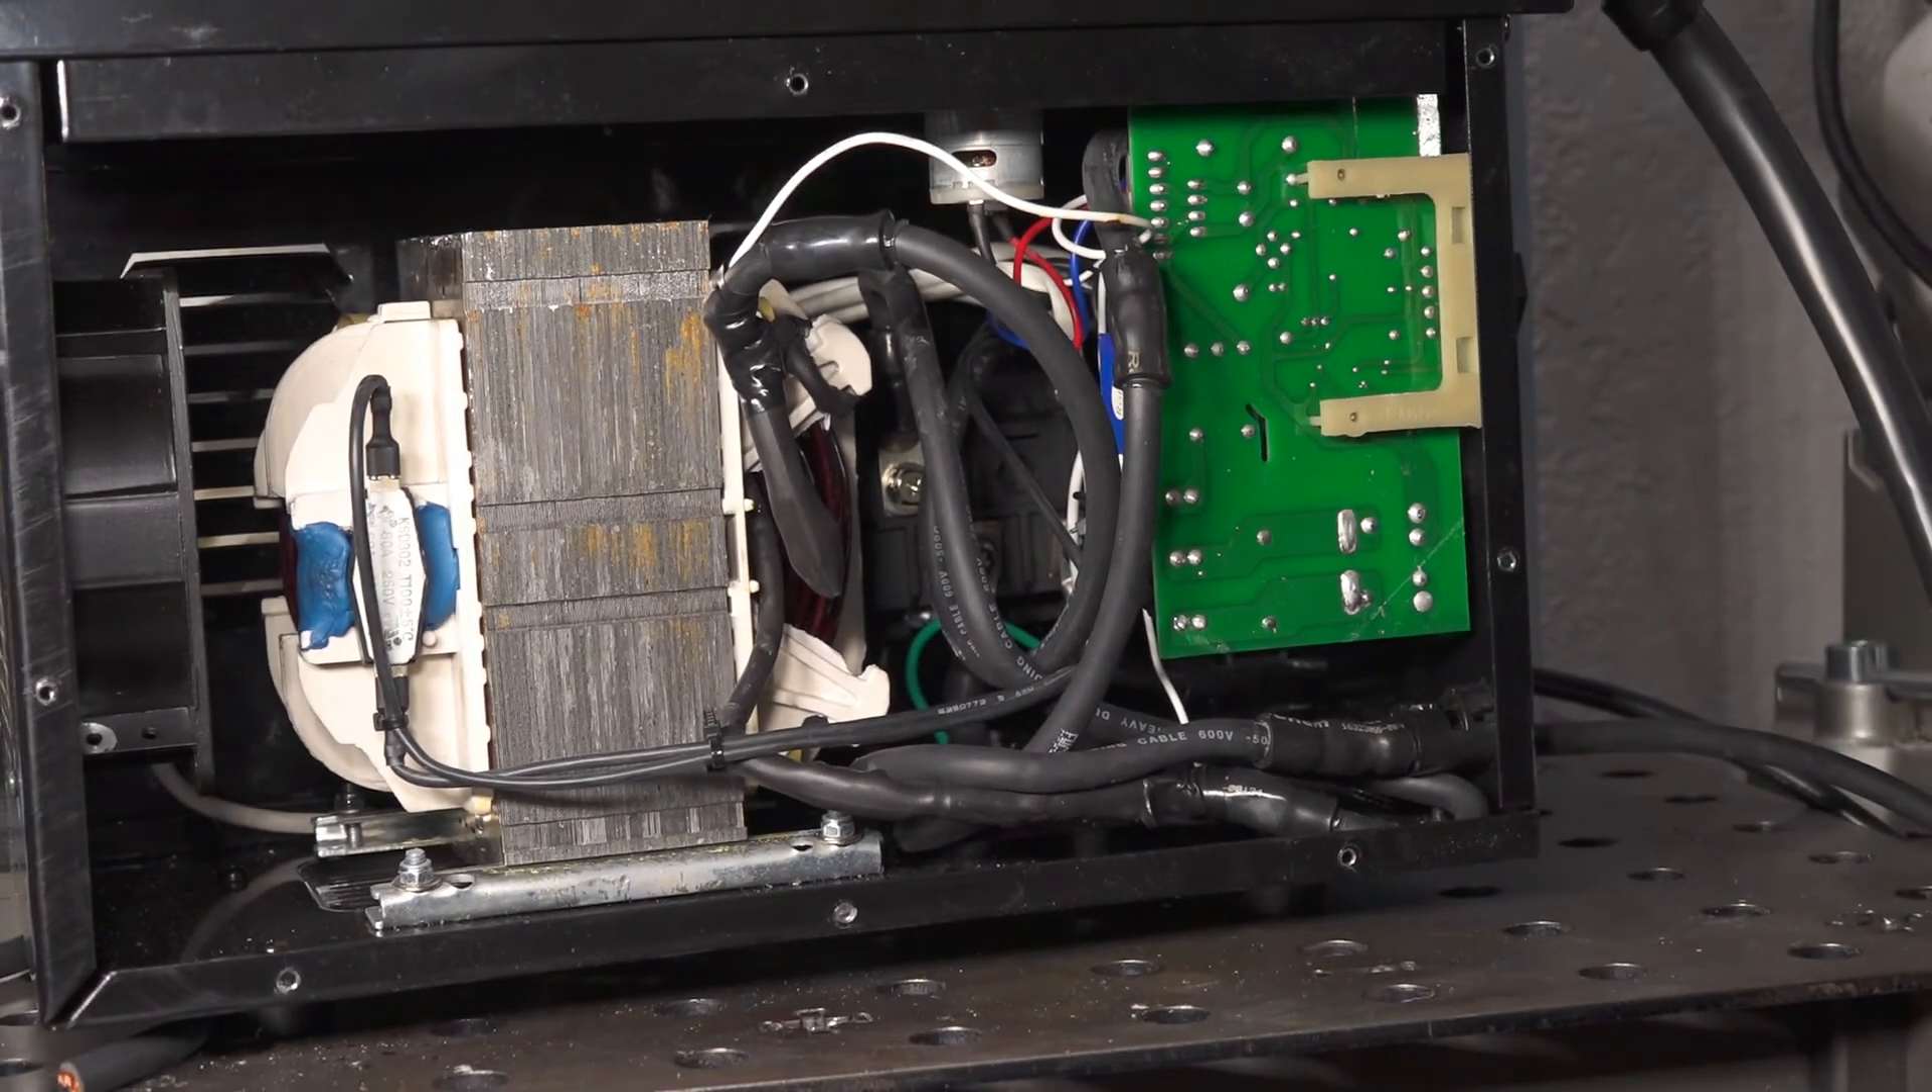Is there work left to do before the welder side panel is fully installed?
Yes.